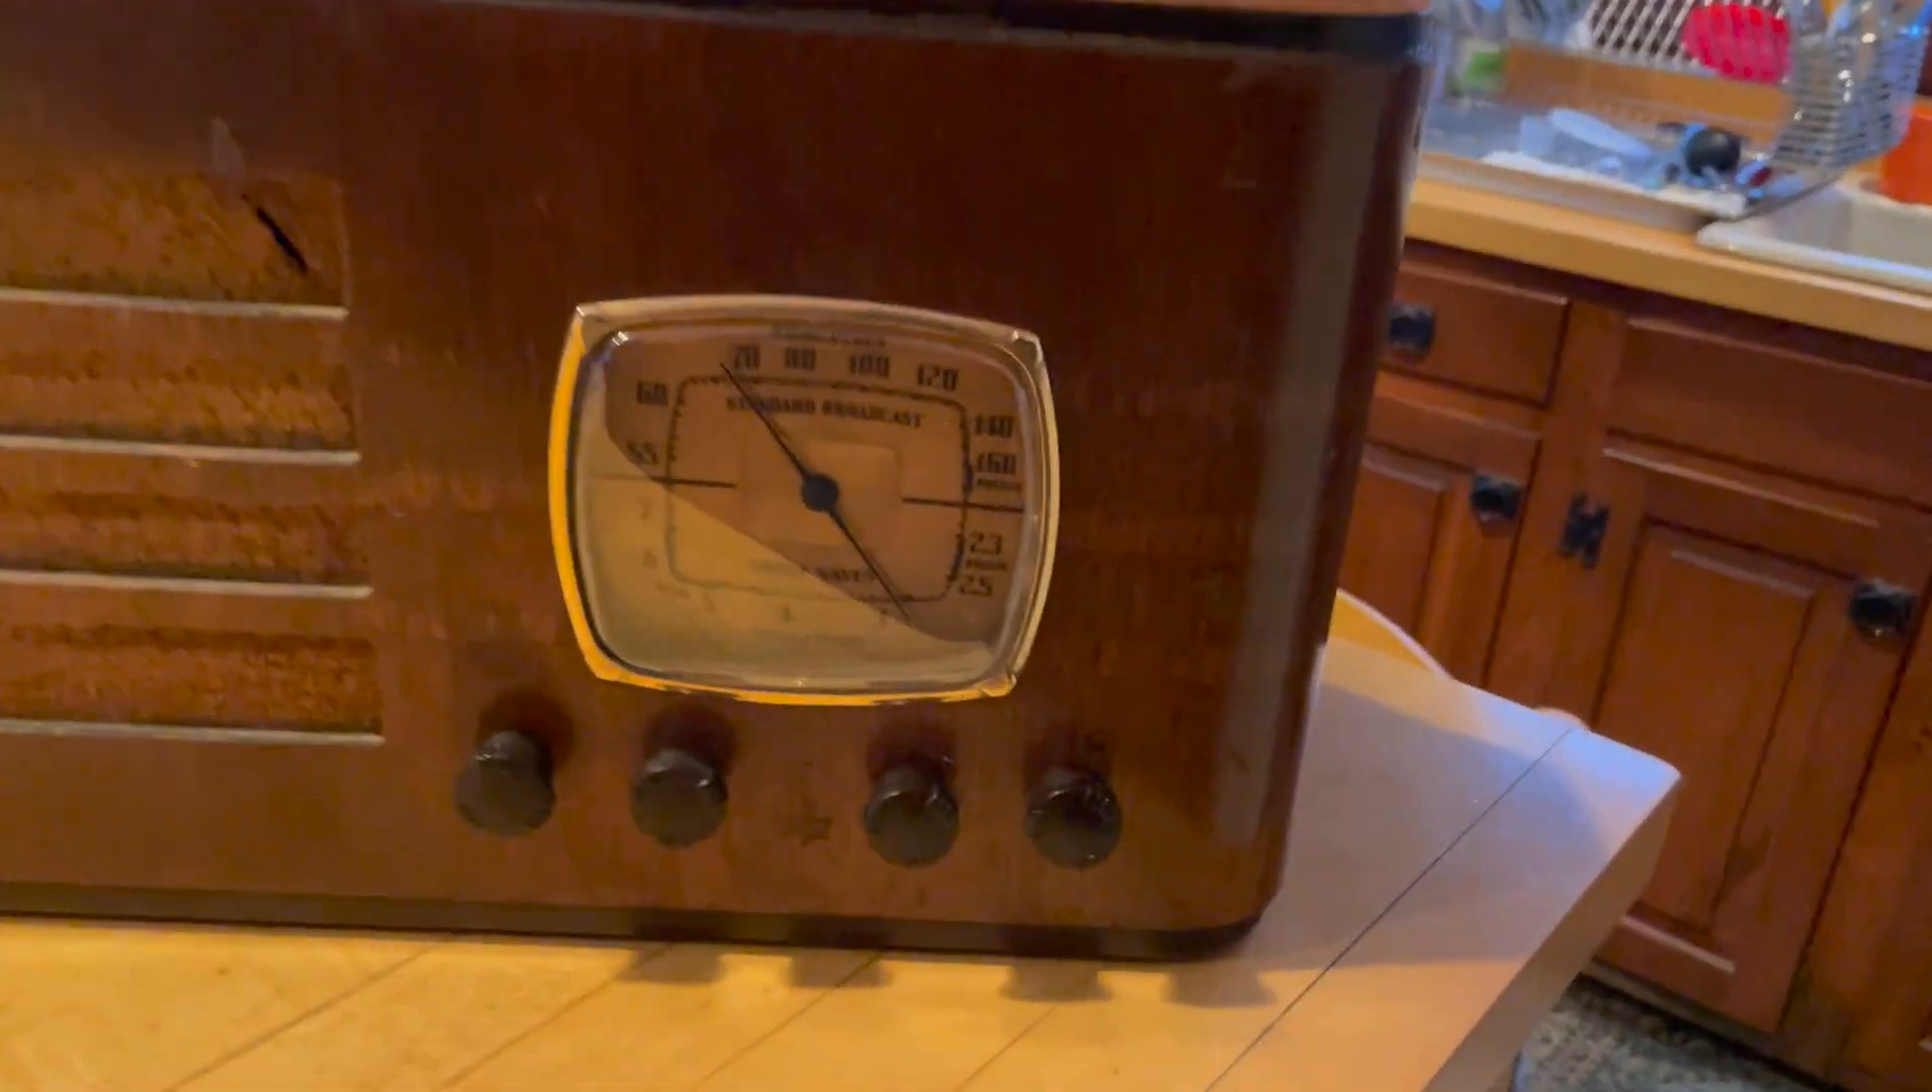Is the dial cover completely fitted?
Yes.